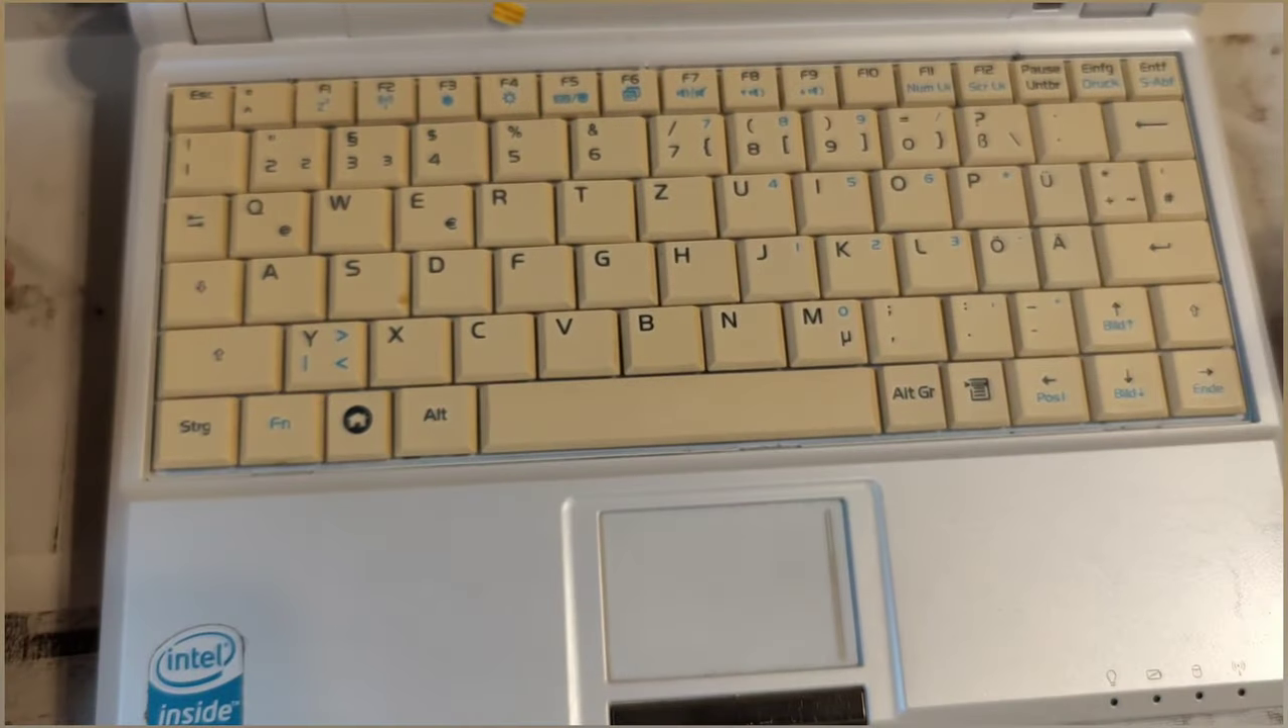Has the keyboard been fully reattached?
Yes.